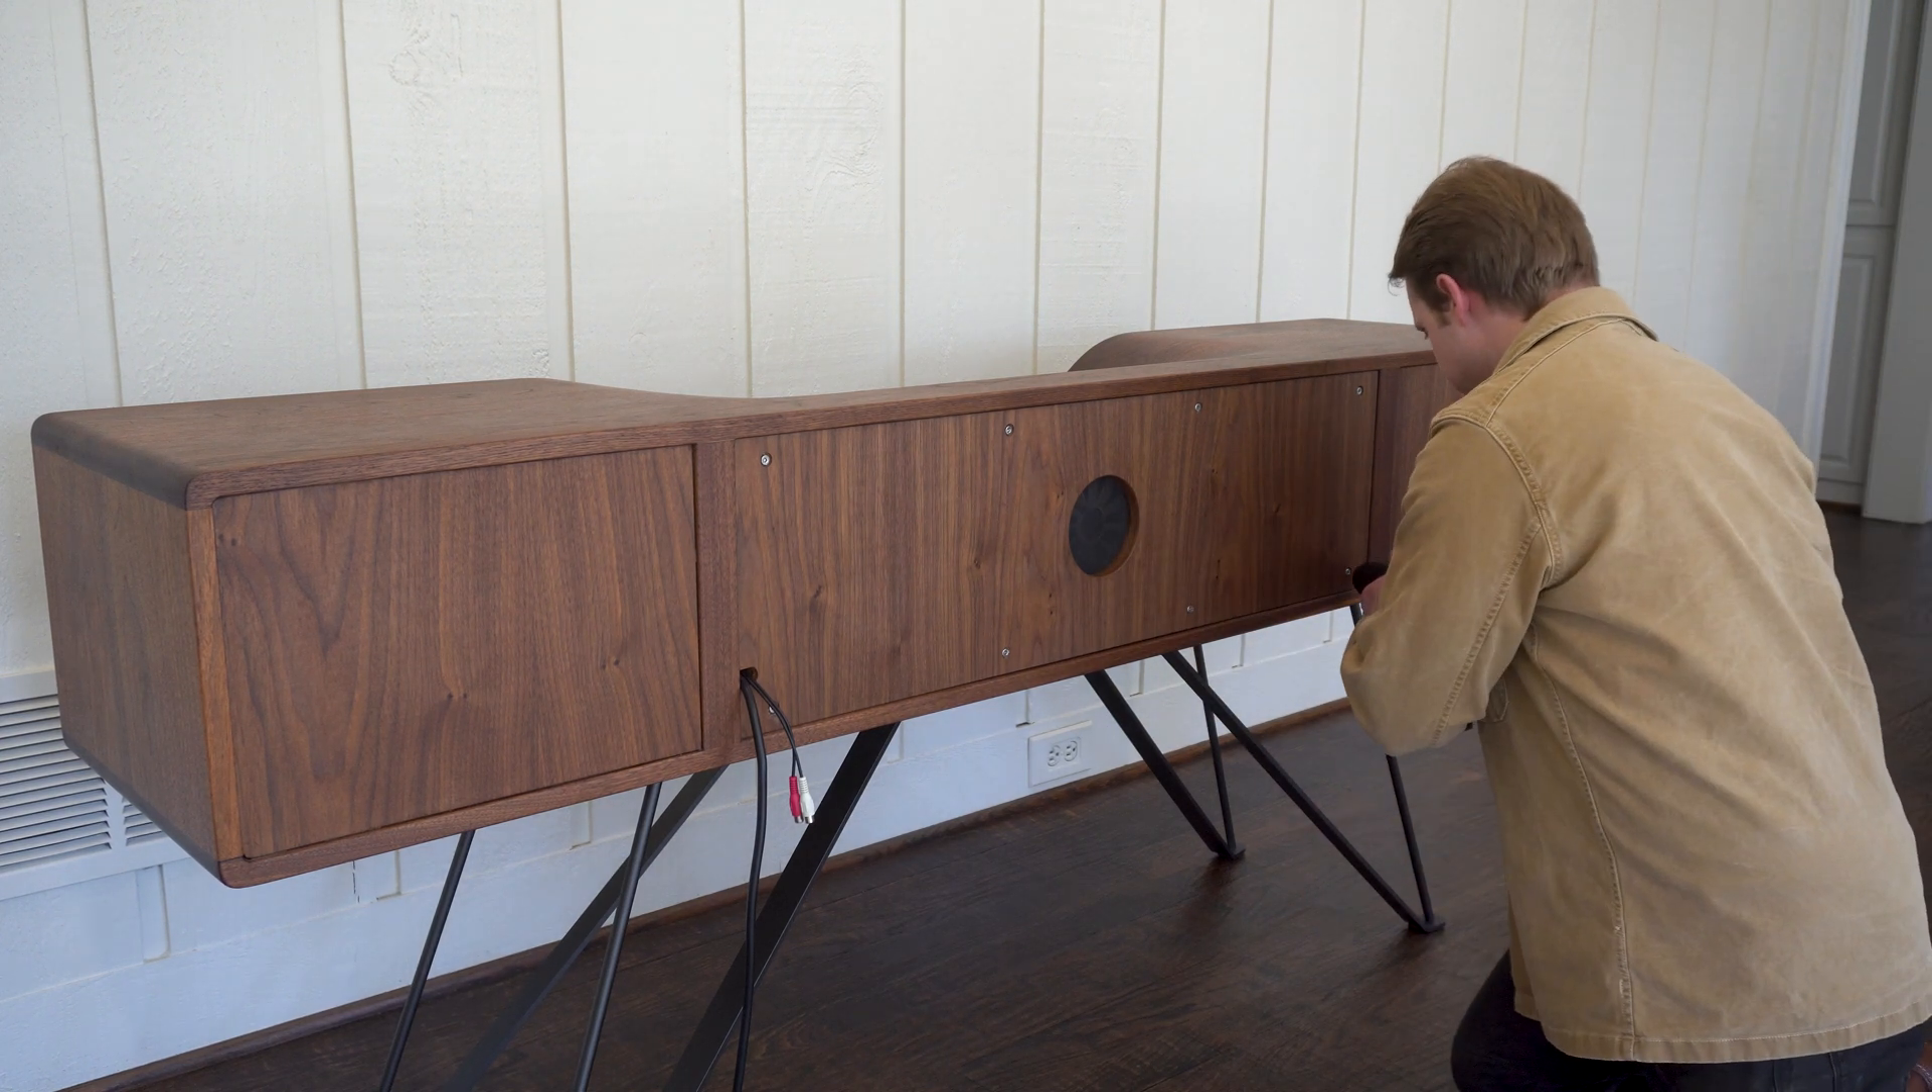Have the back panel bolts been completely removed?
No.